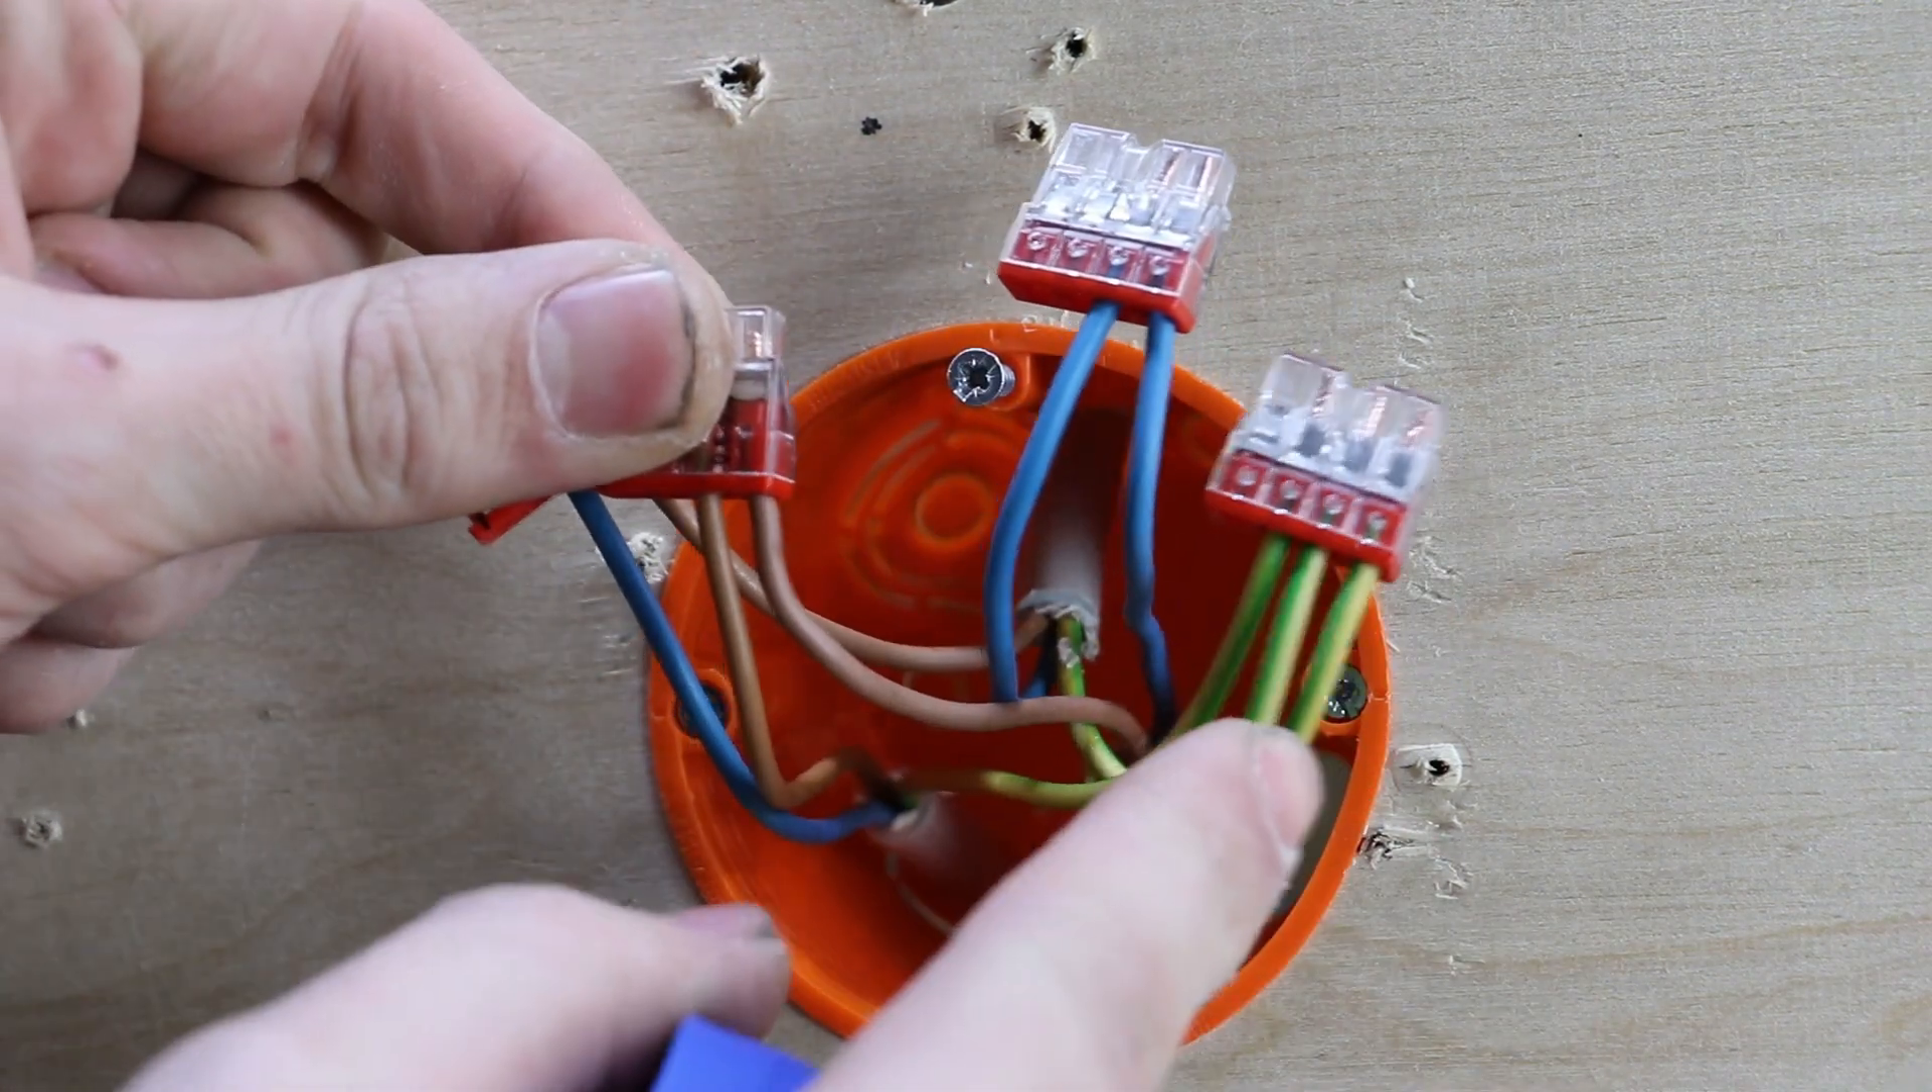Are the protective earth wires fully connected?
Yes.